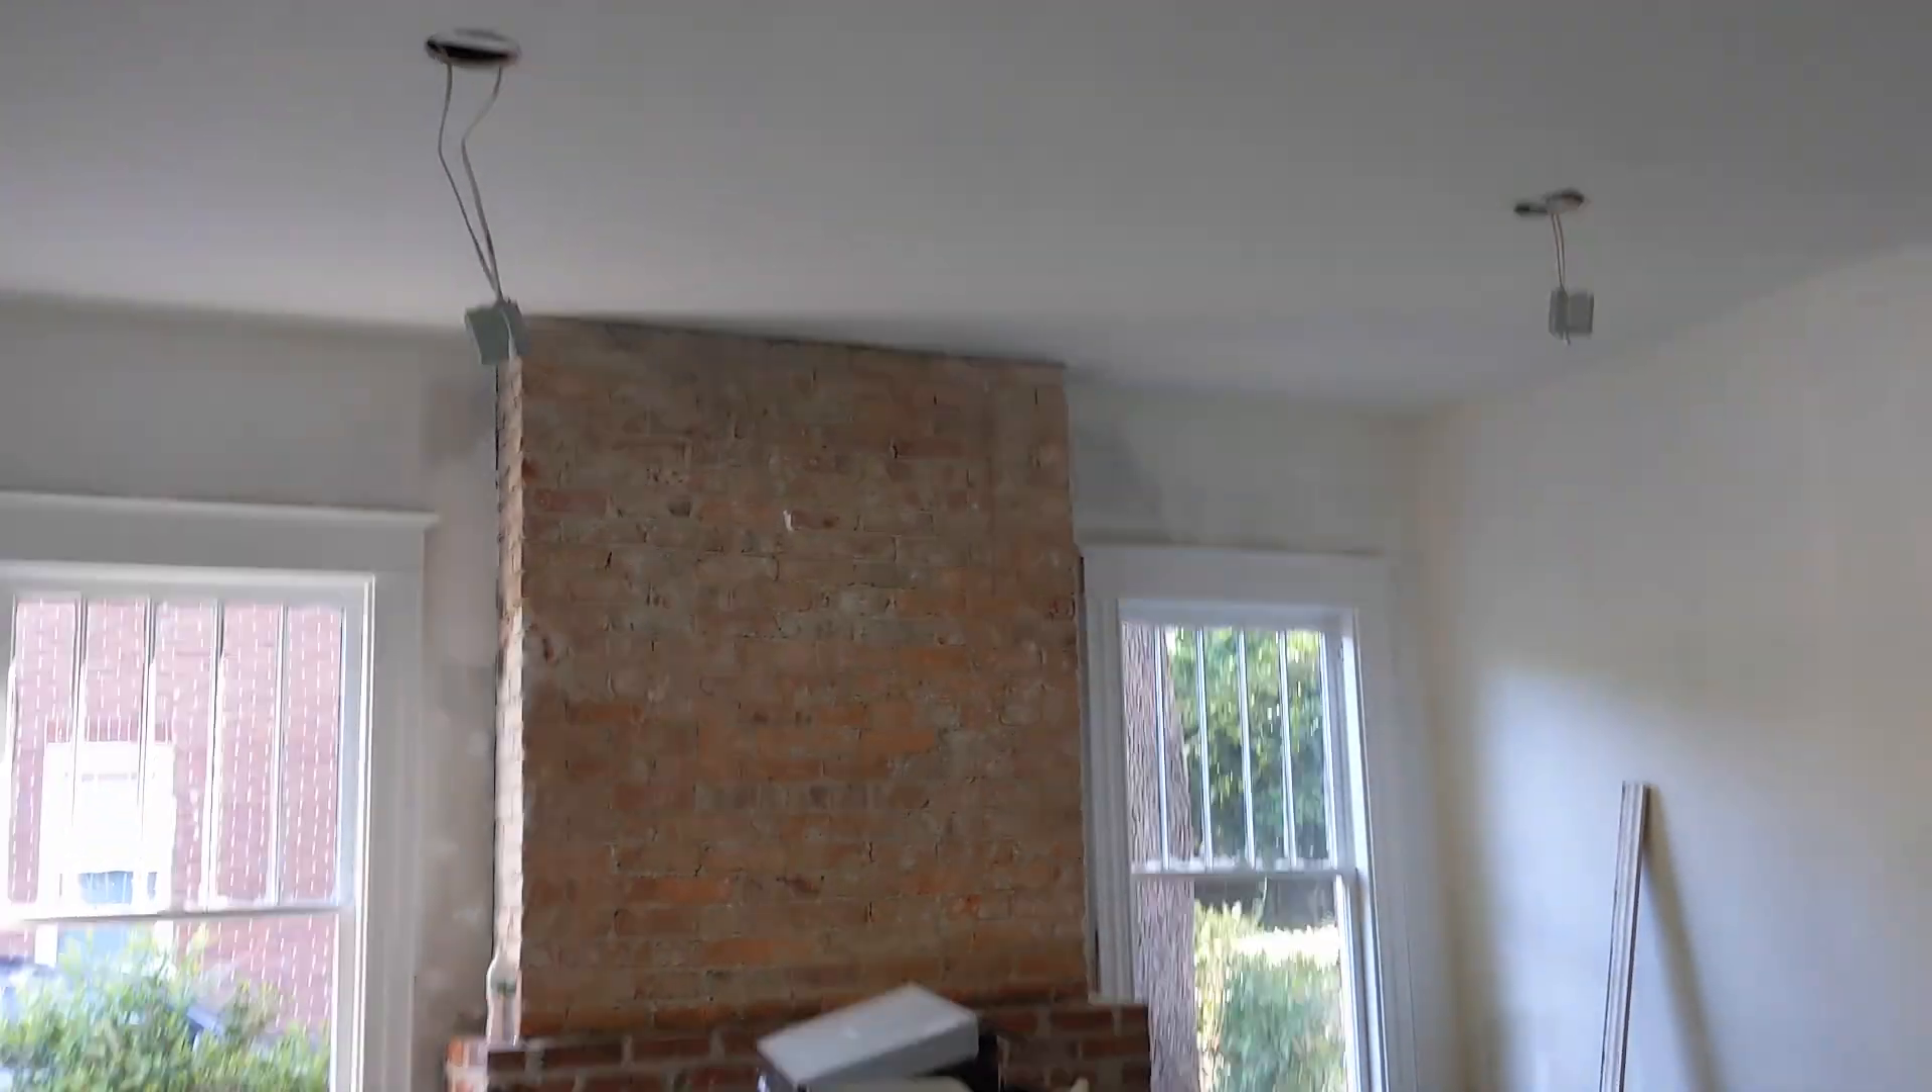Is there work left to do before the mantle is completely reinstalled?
Yes.